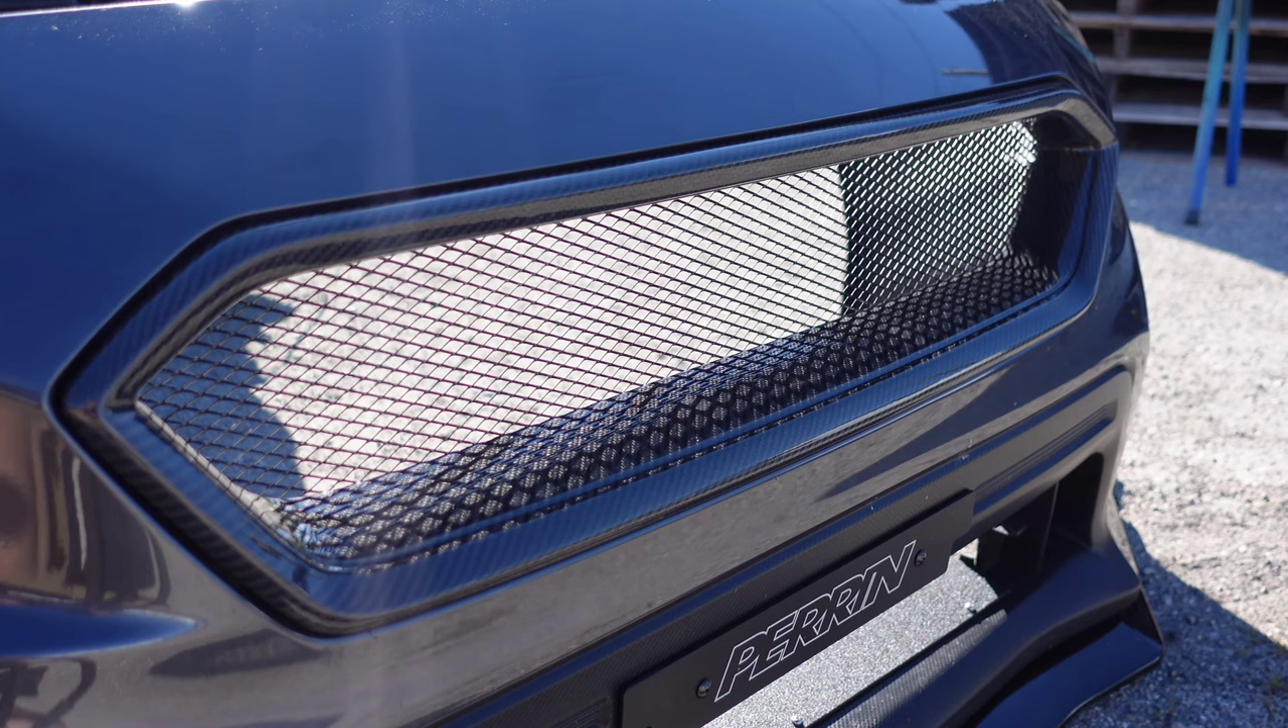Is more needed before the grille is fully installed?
No.